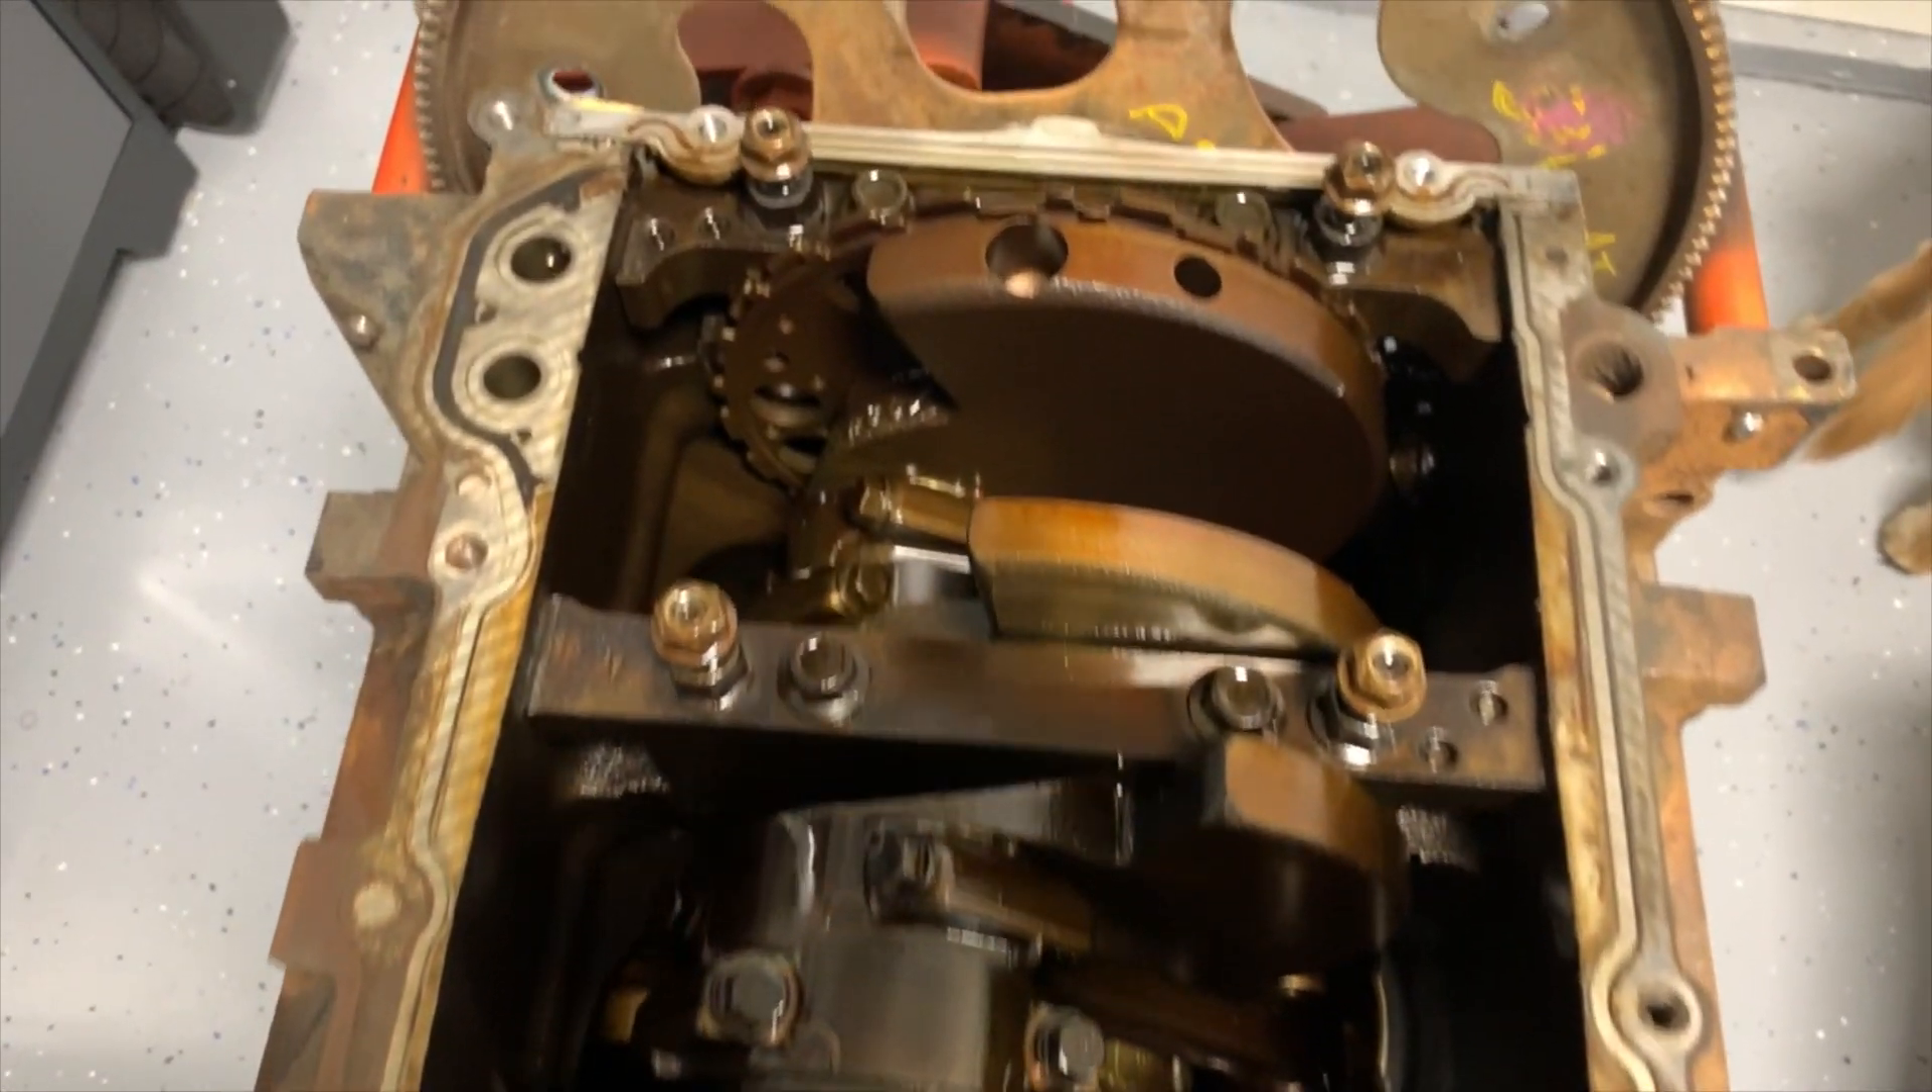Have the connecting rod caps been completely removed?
No.